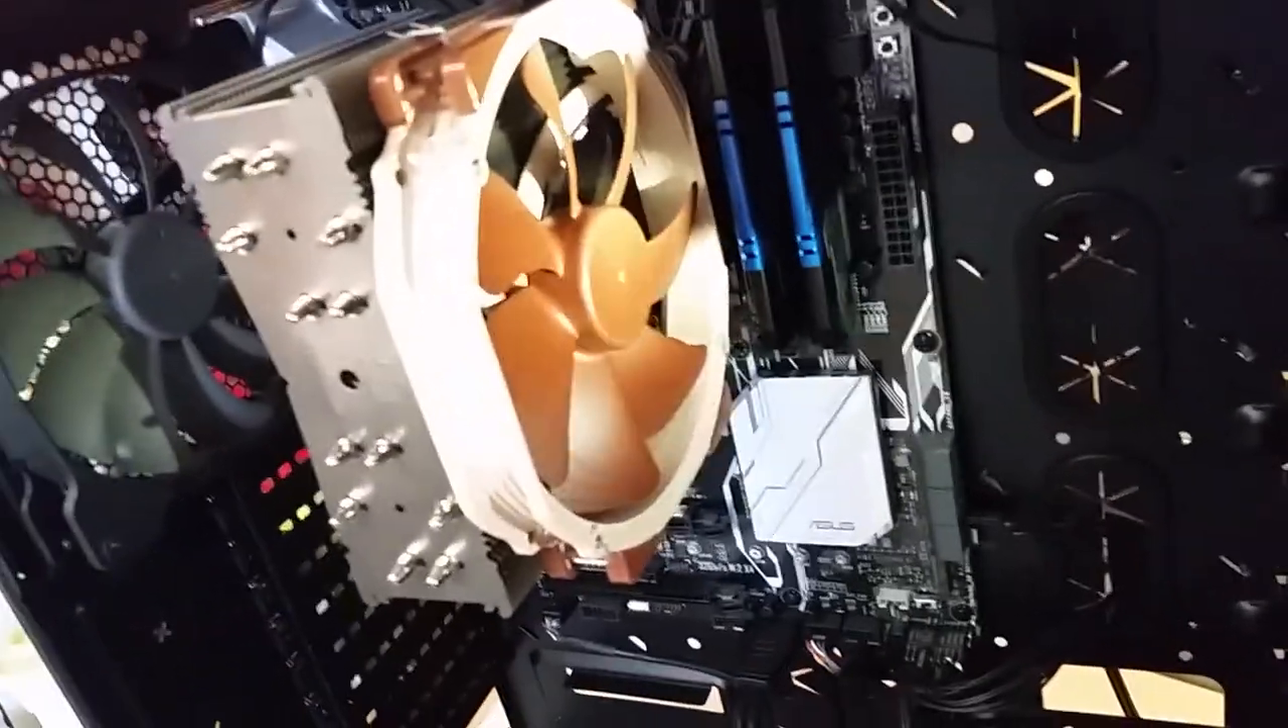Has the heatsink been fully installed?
Yes.